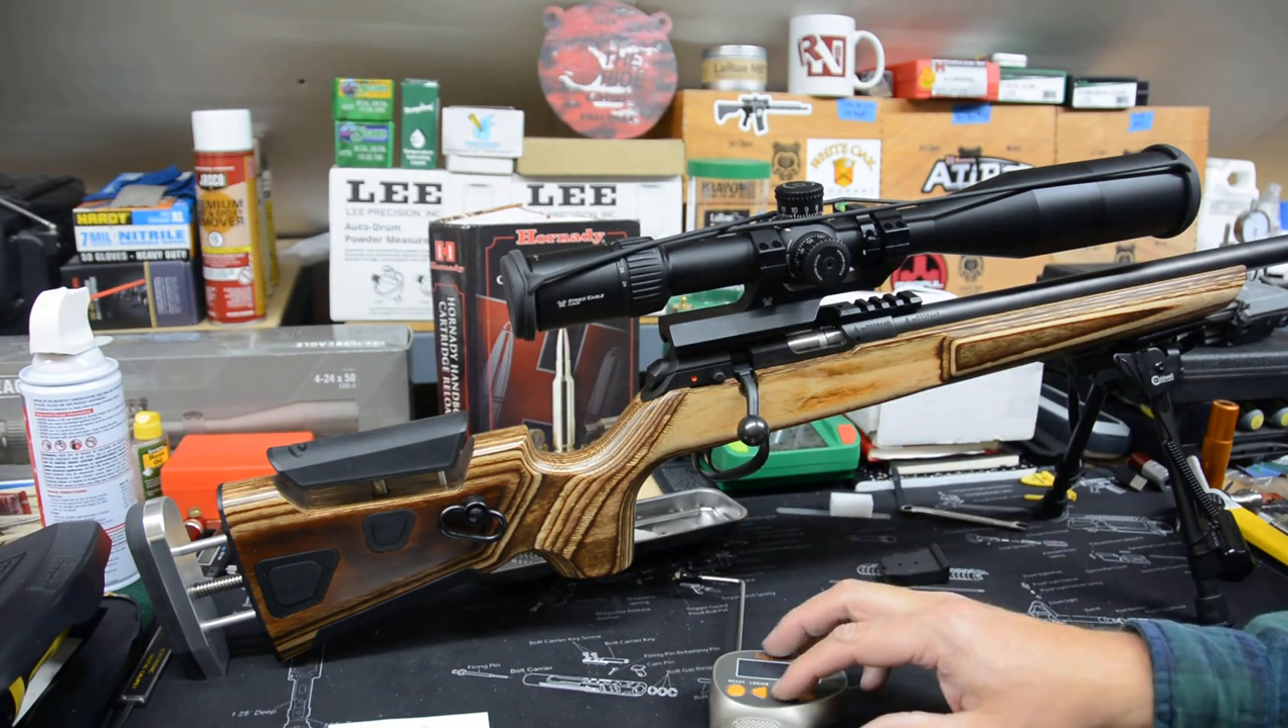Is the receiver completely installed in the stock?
Yes.